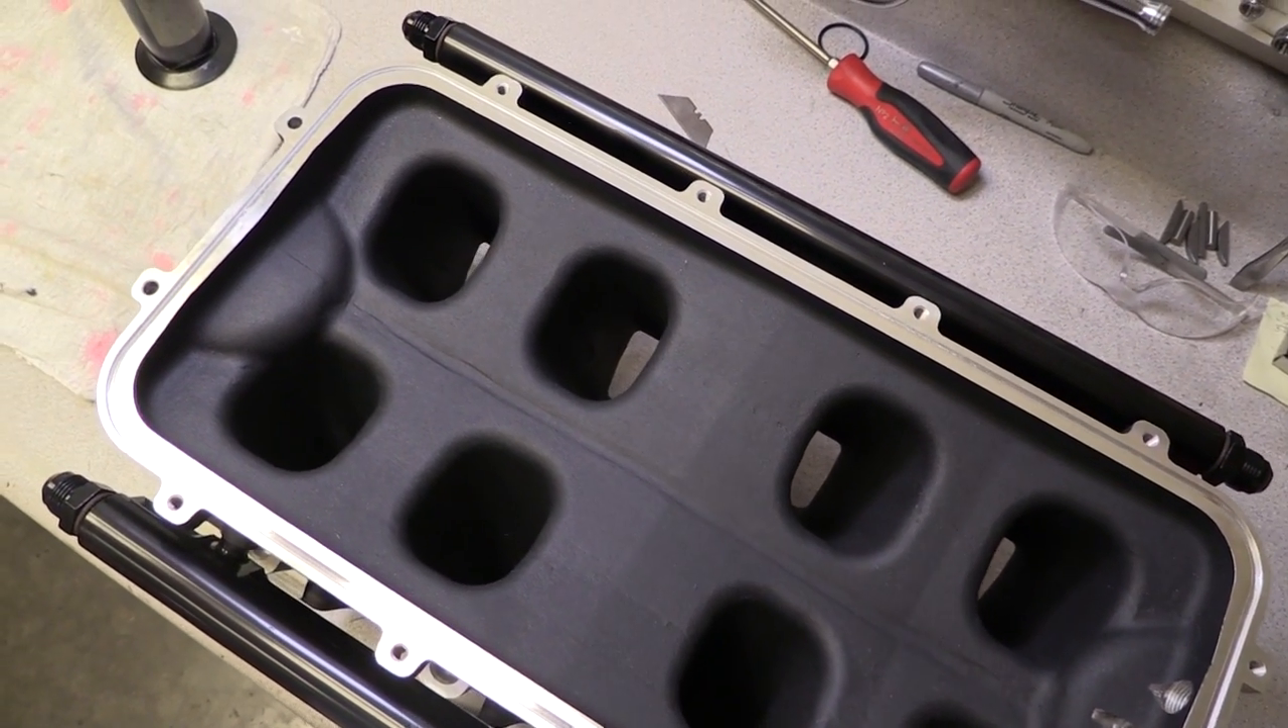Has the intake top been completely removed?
Yes.